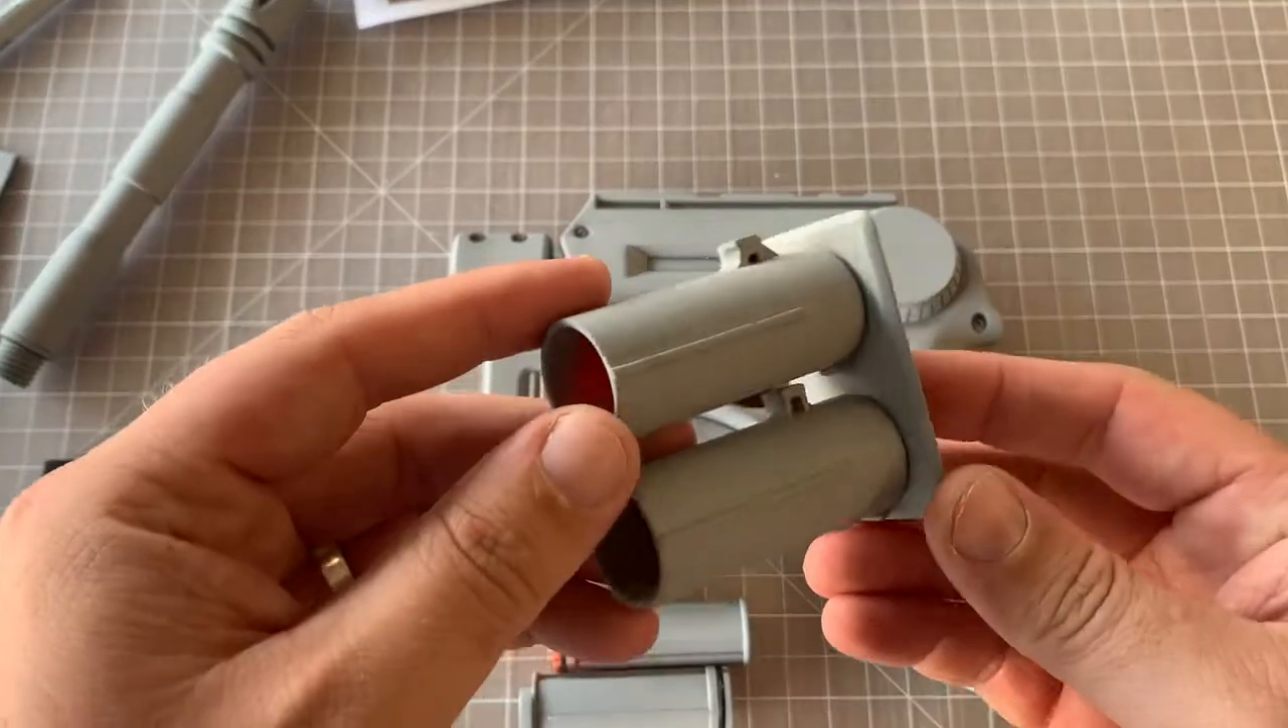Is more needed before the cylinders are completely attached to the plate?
No.